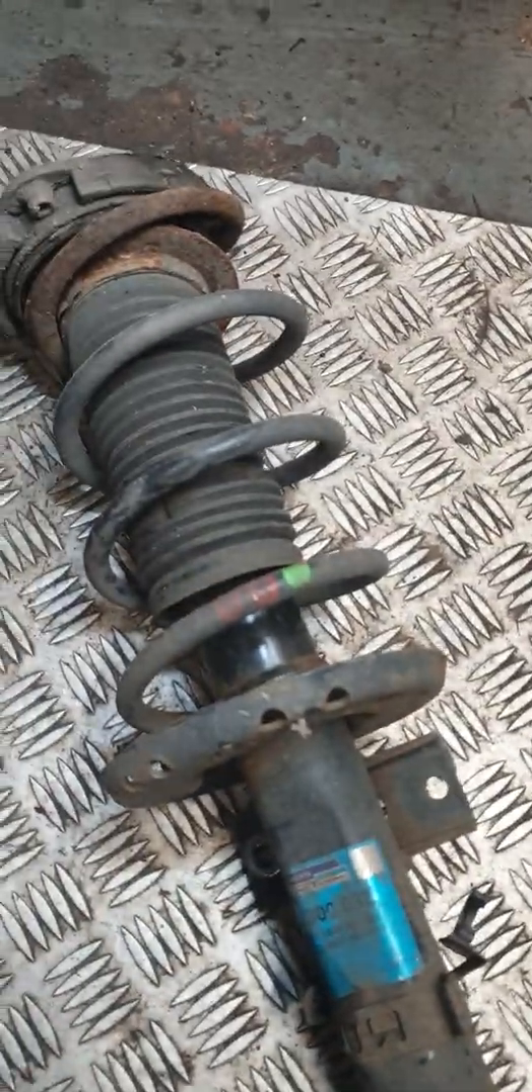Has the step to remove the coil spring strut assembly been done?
Yes.